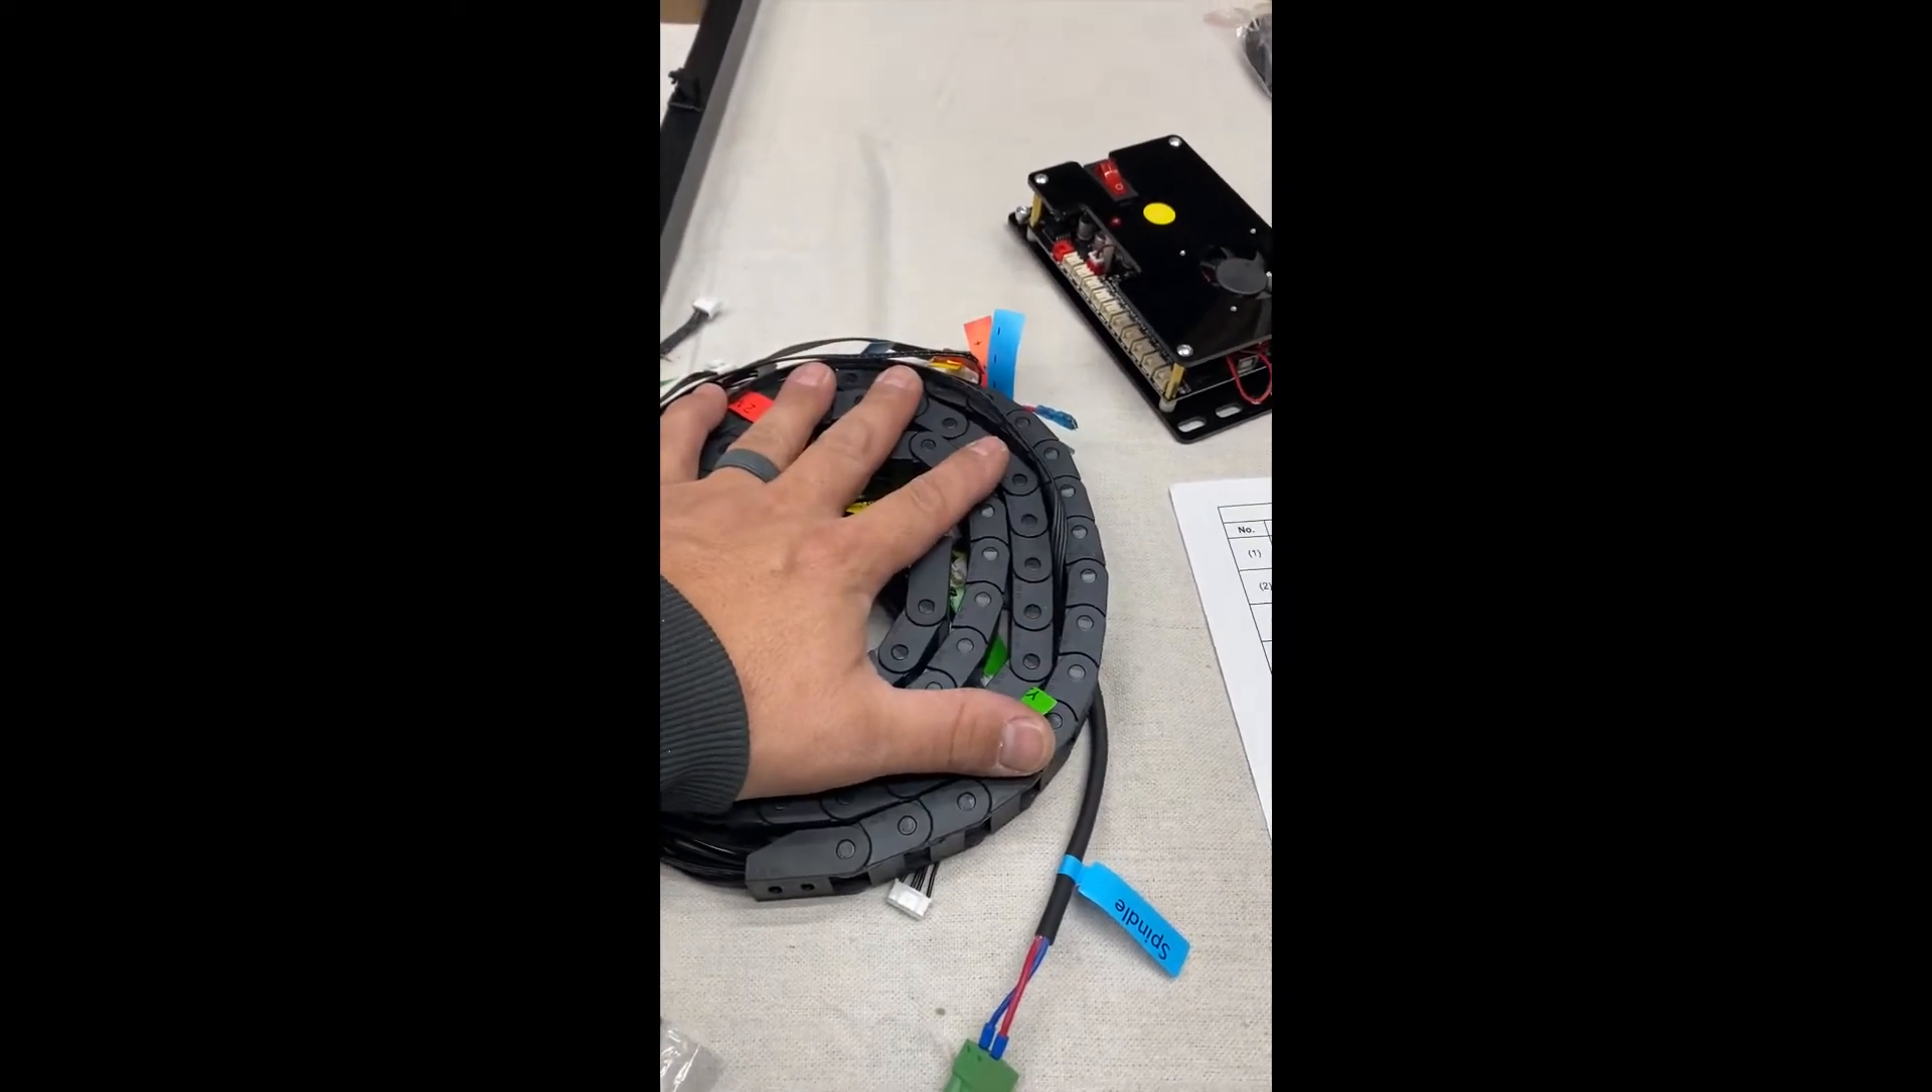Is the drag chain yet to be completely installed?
Yes.